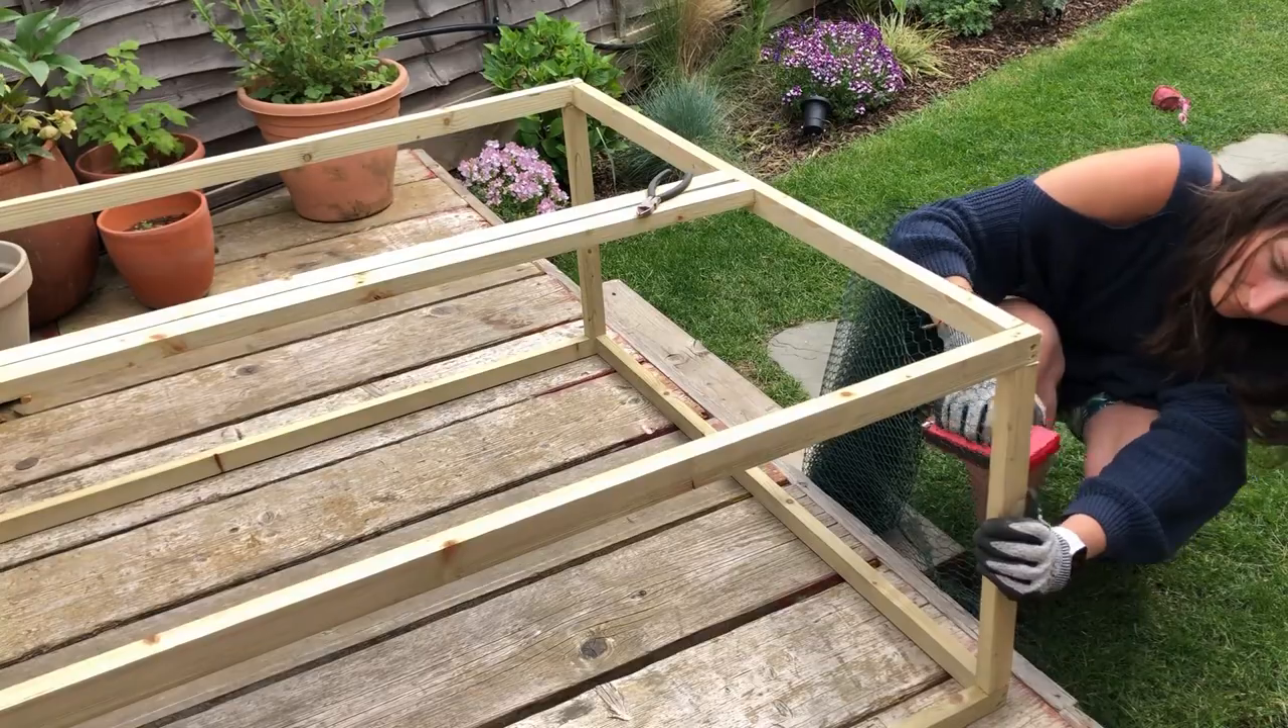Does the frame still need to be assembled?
No.